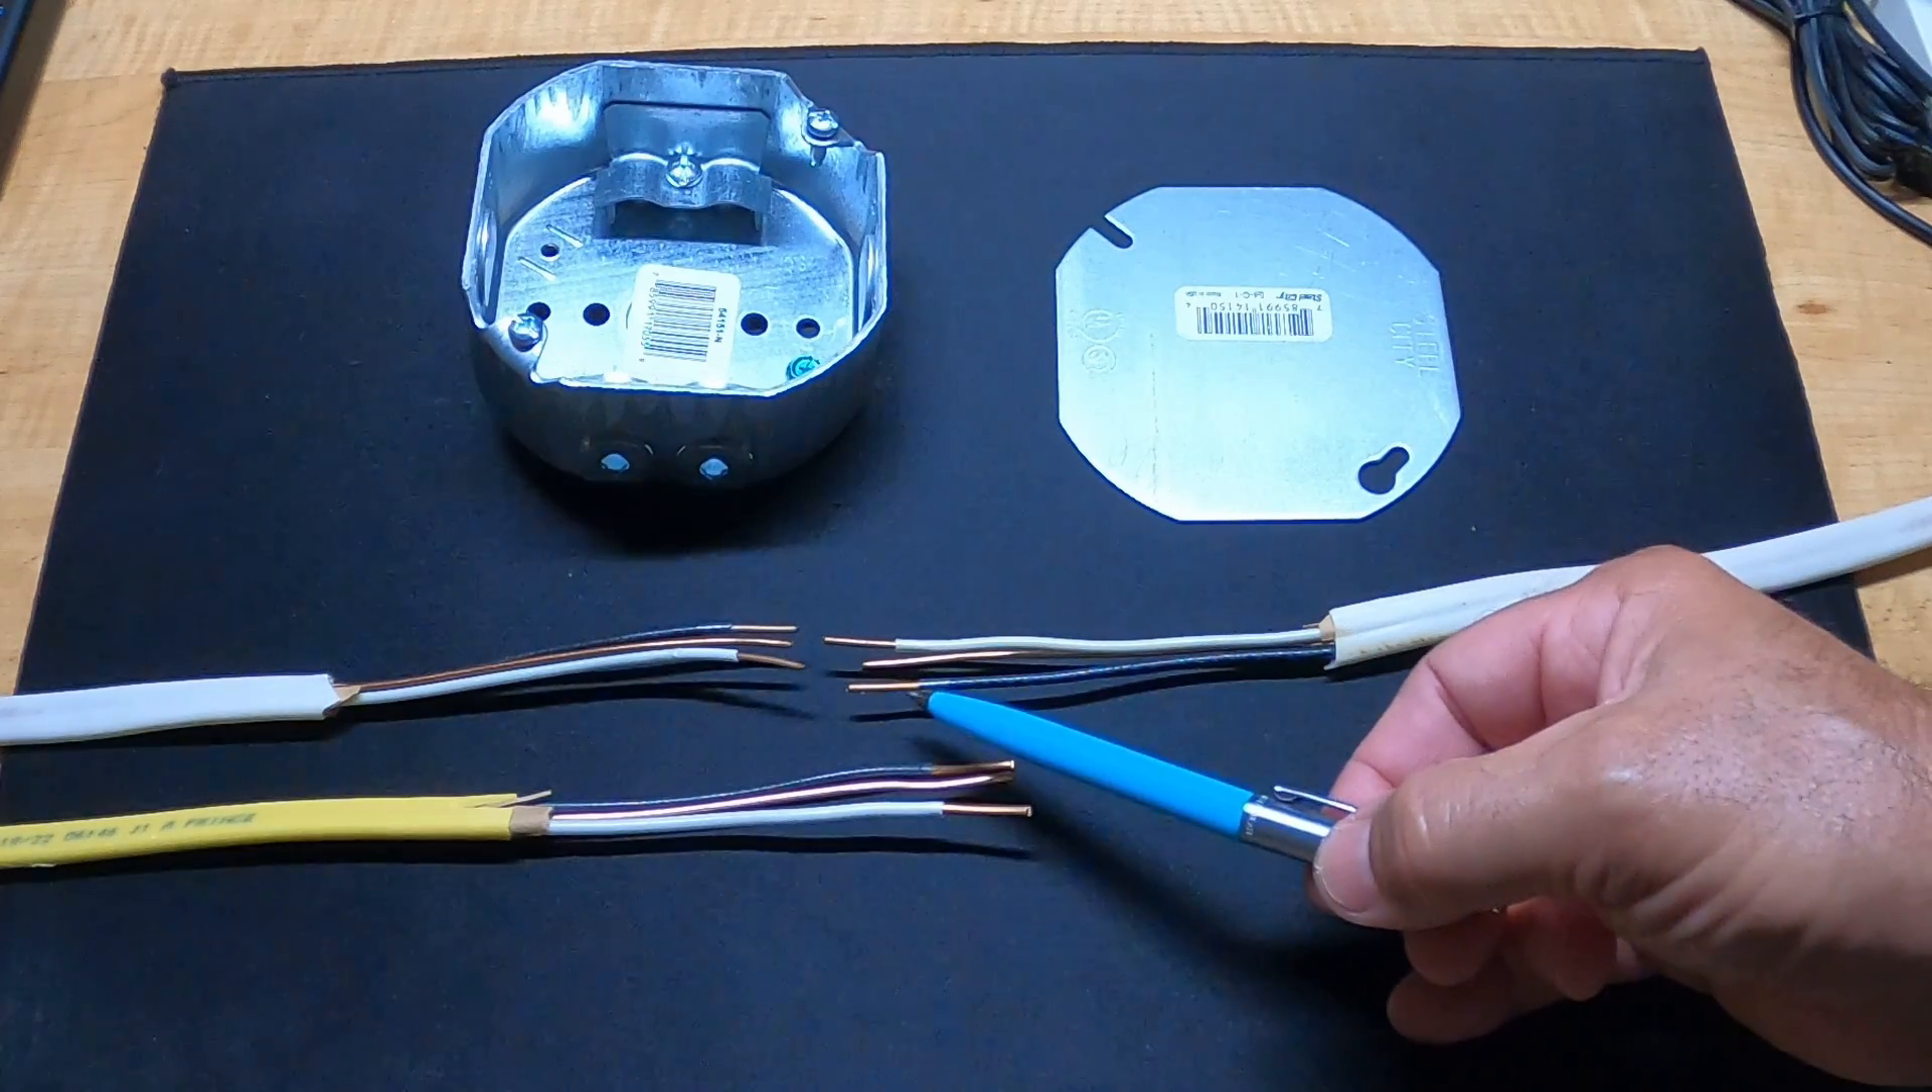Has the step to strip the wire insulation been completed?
Yes.